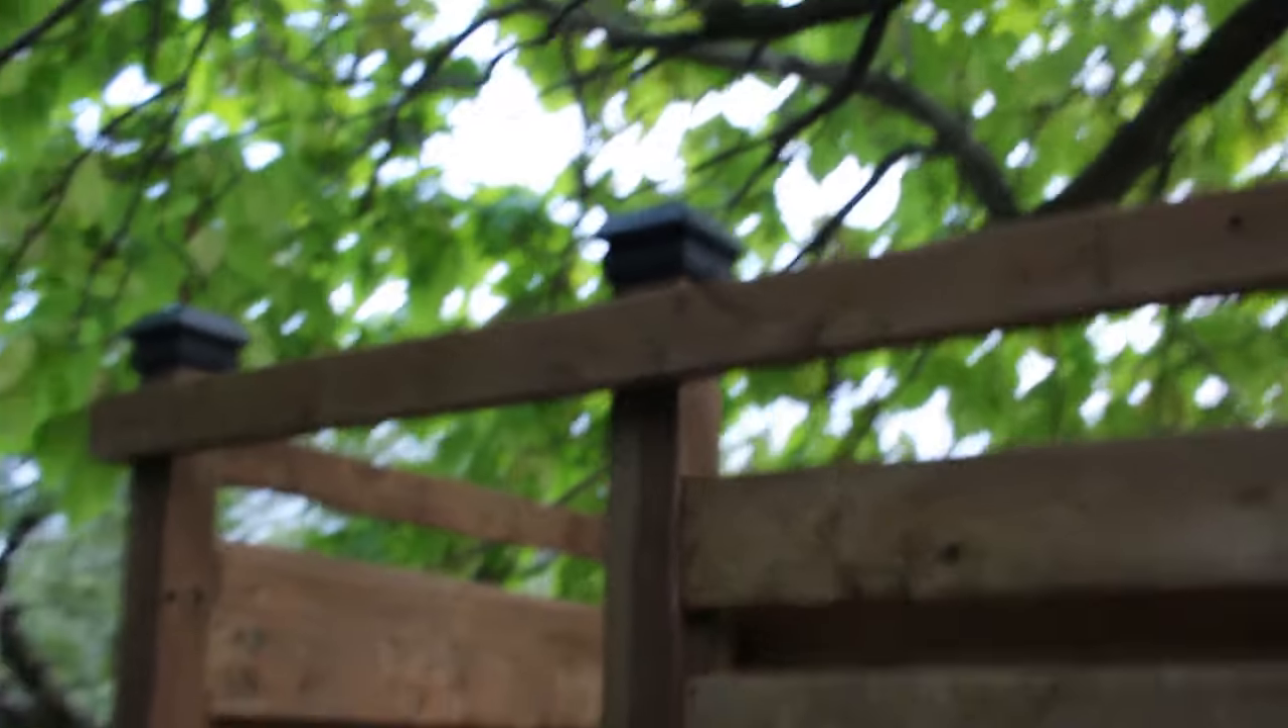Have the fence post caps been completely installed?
Yes.